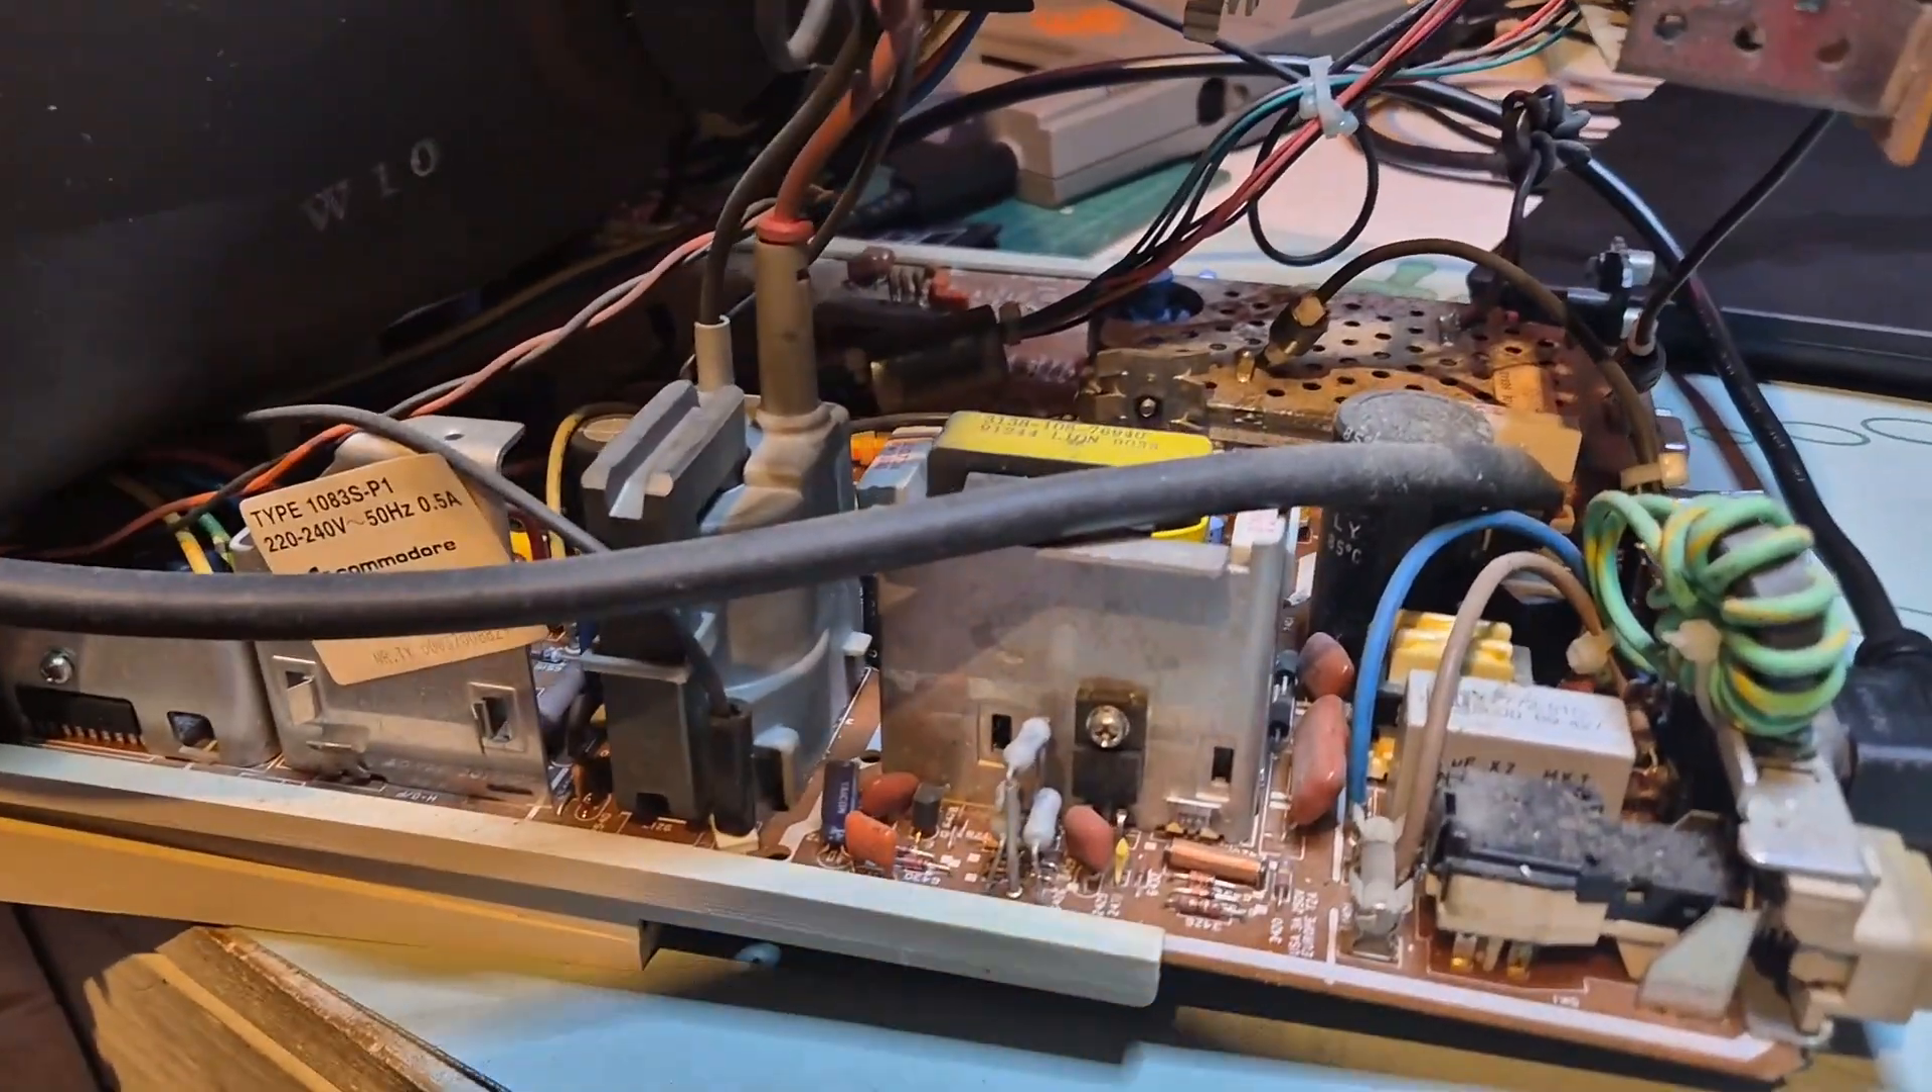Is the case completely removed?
Yes.